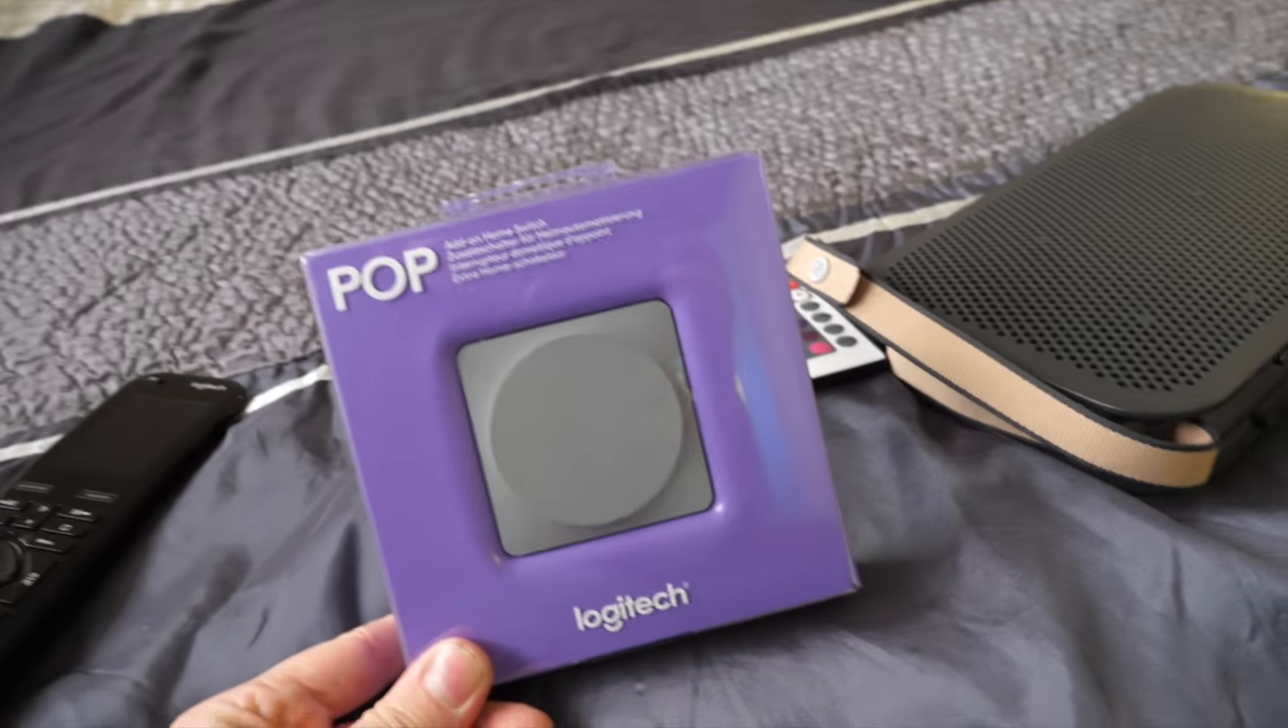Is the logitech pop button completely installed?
No.